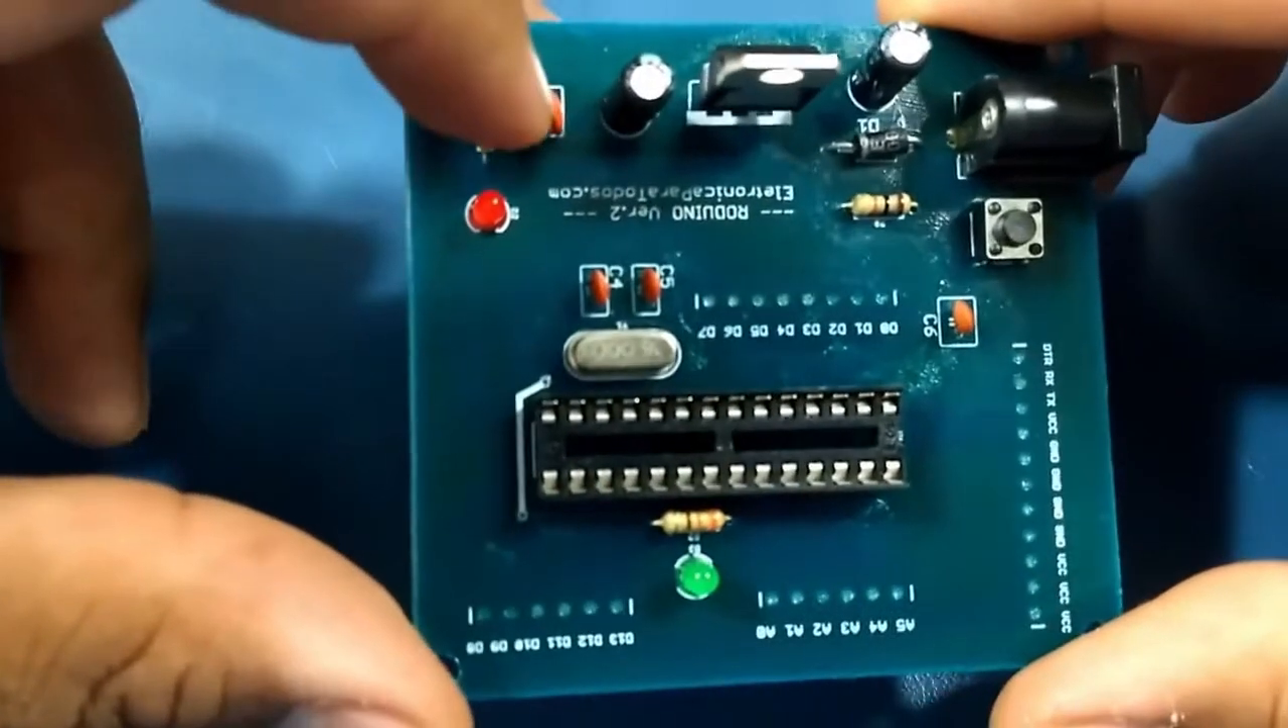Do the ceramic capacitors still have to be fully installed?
No.